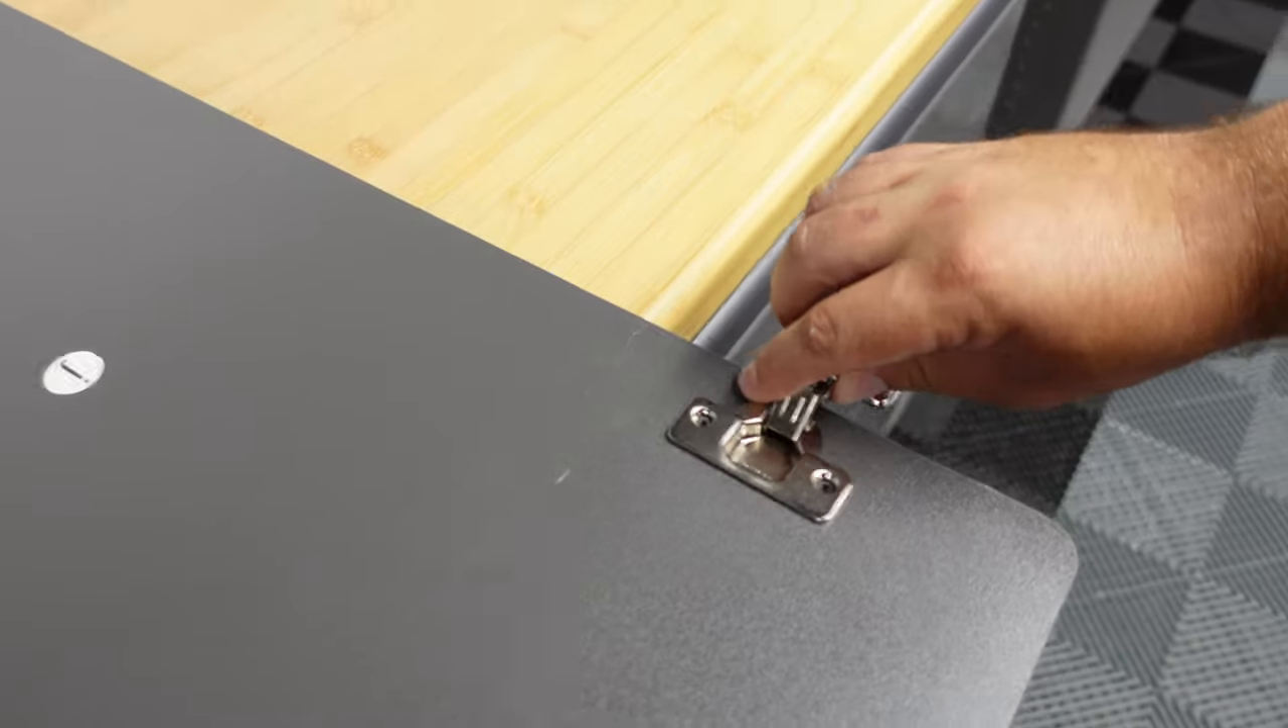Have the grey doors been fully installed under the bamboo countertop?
No.